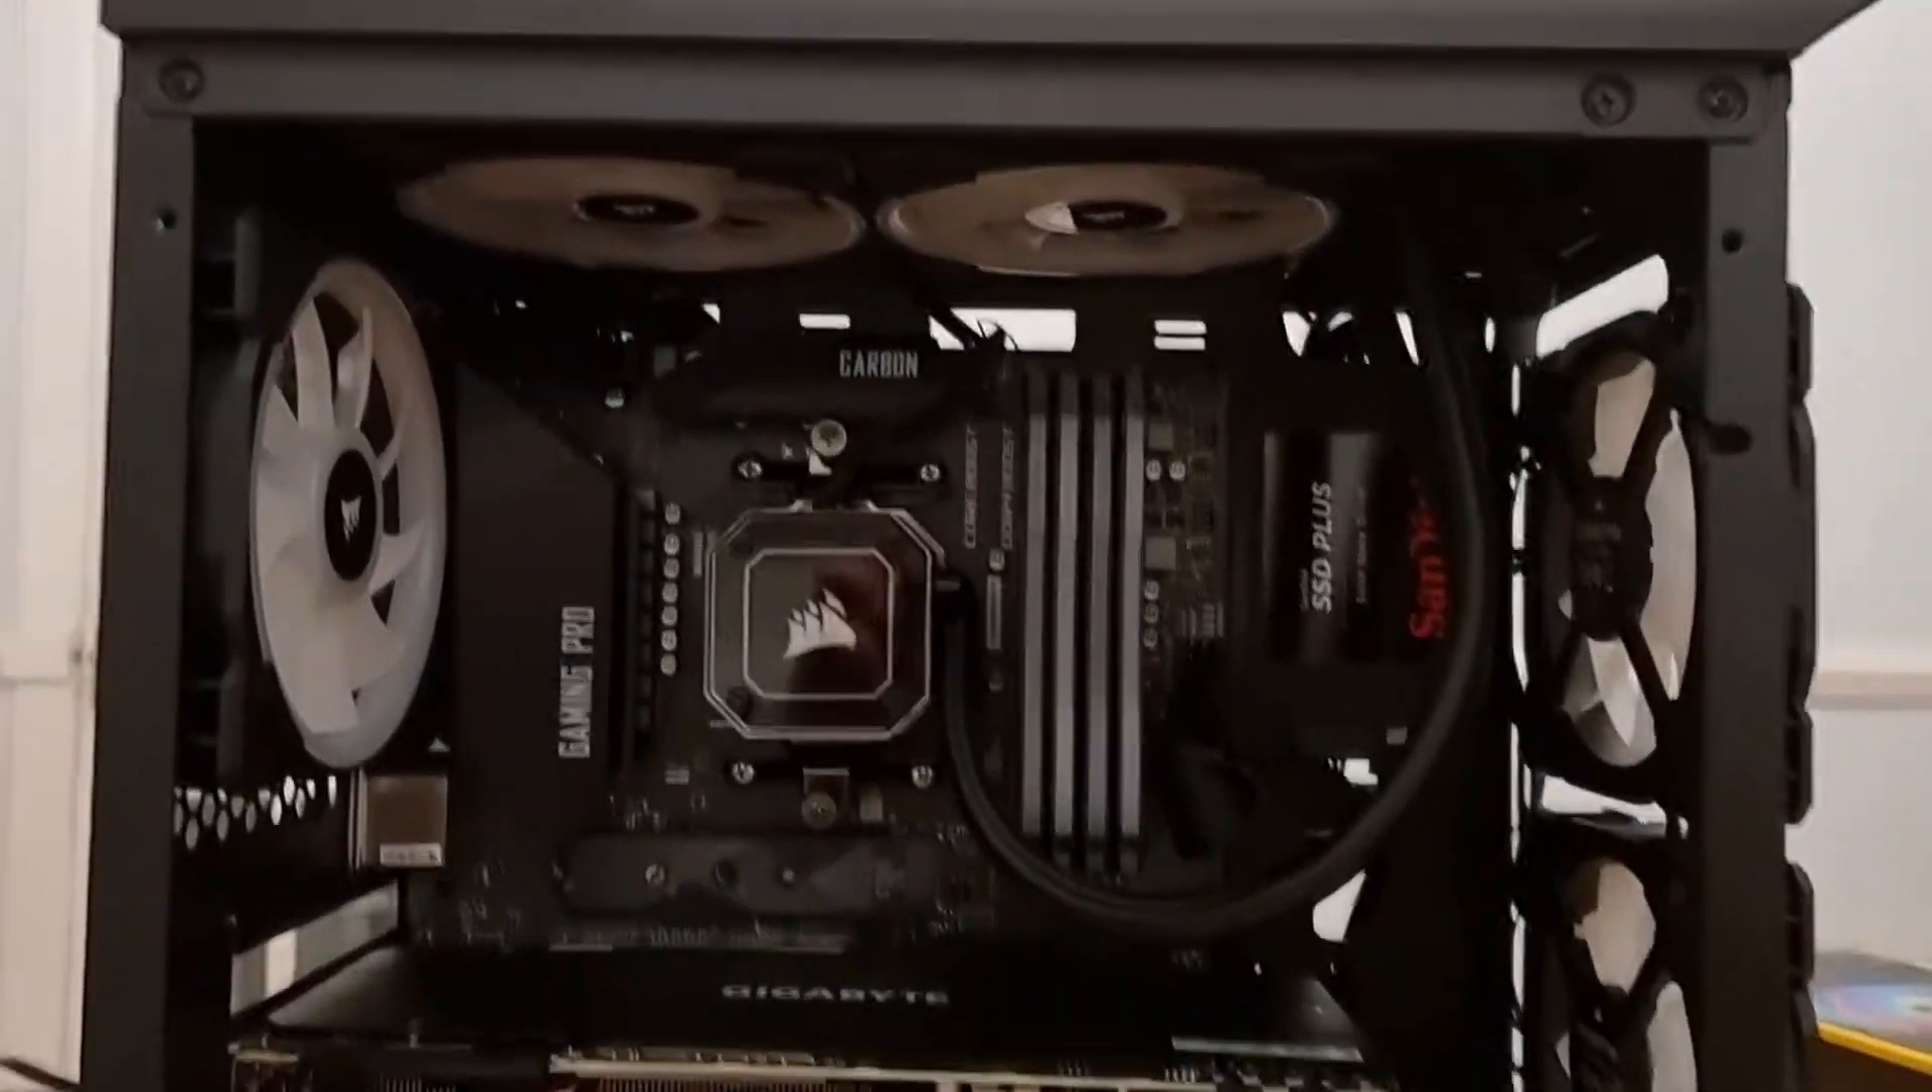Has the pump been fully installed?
Yes.